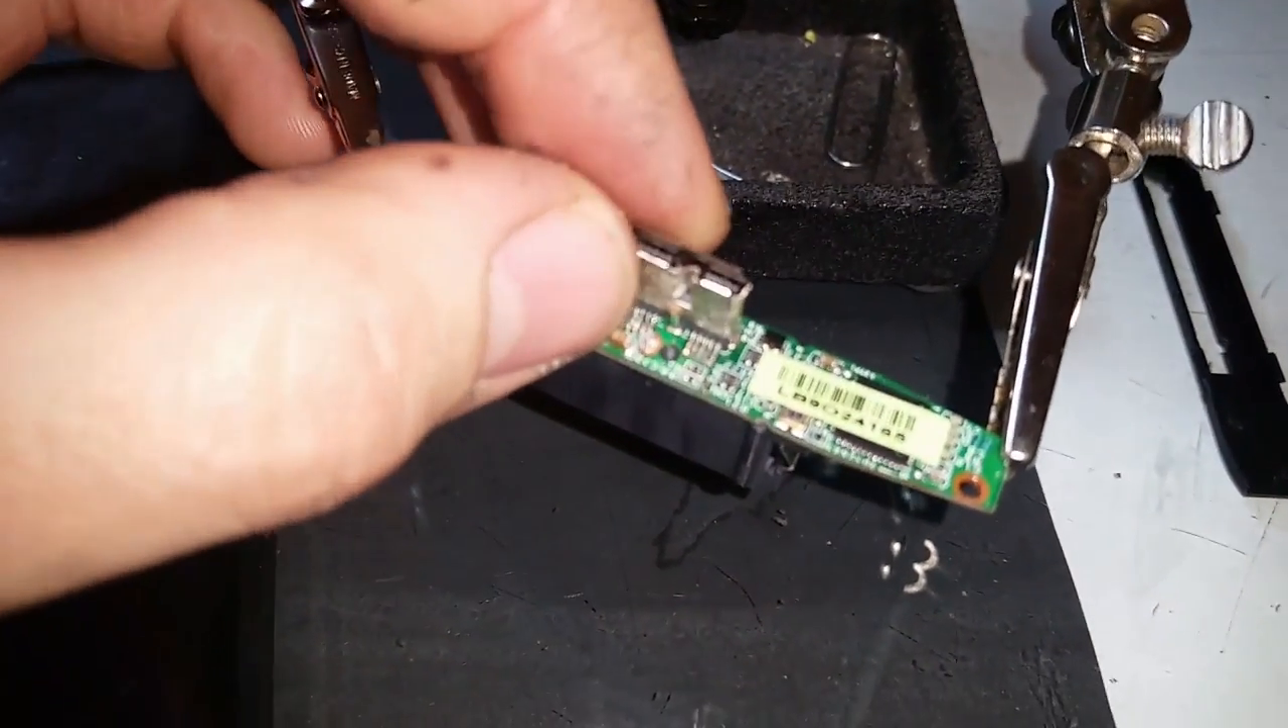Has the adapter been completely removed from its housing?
Yes.